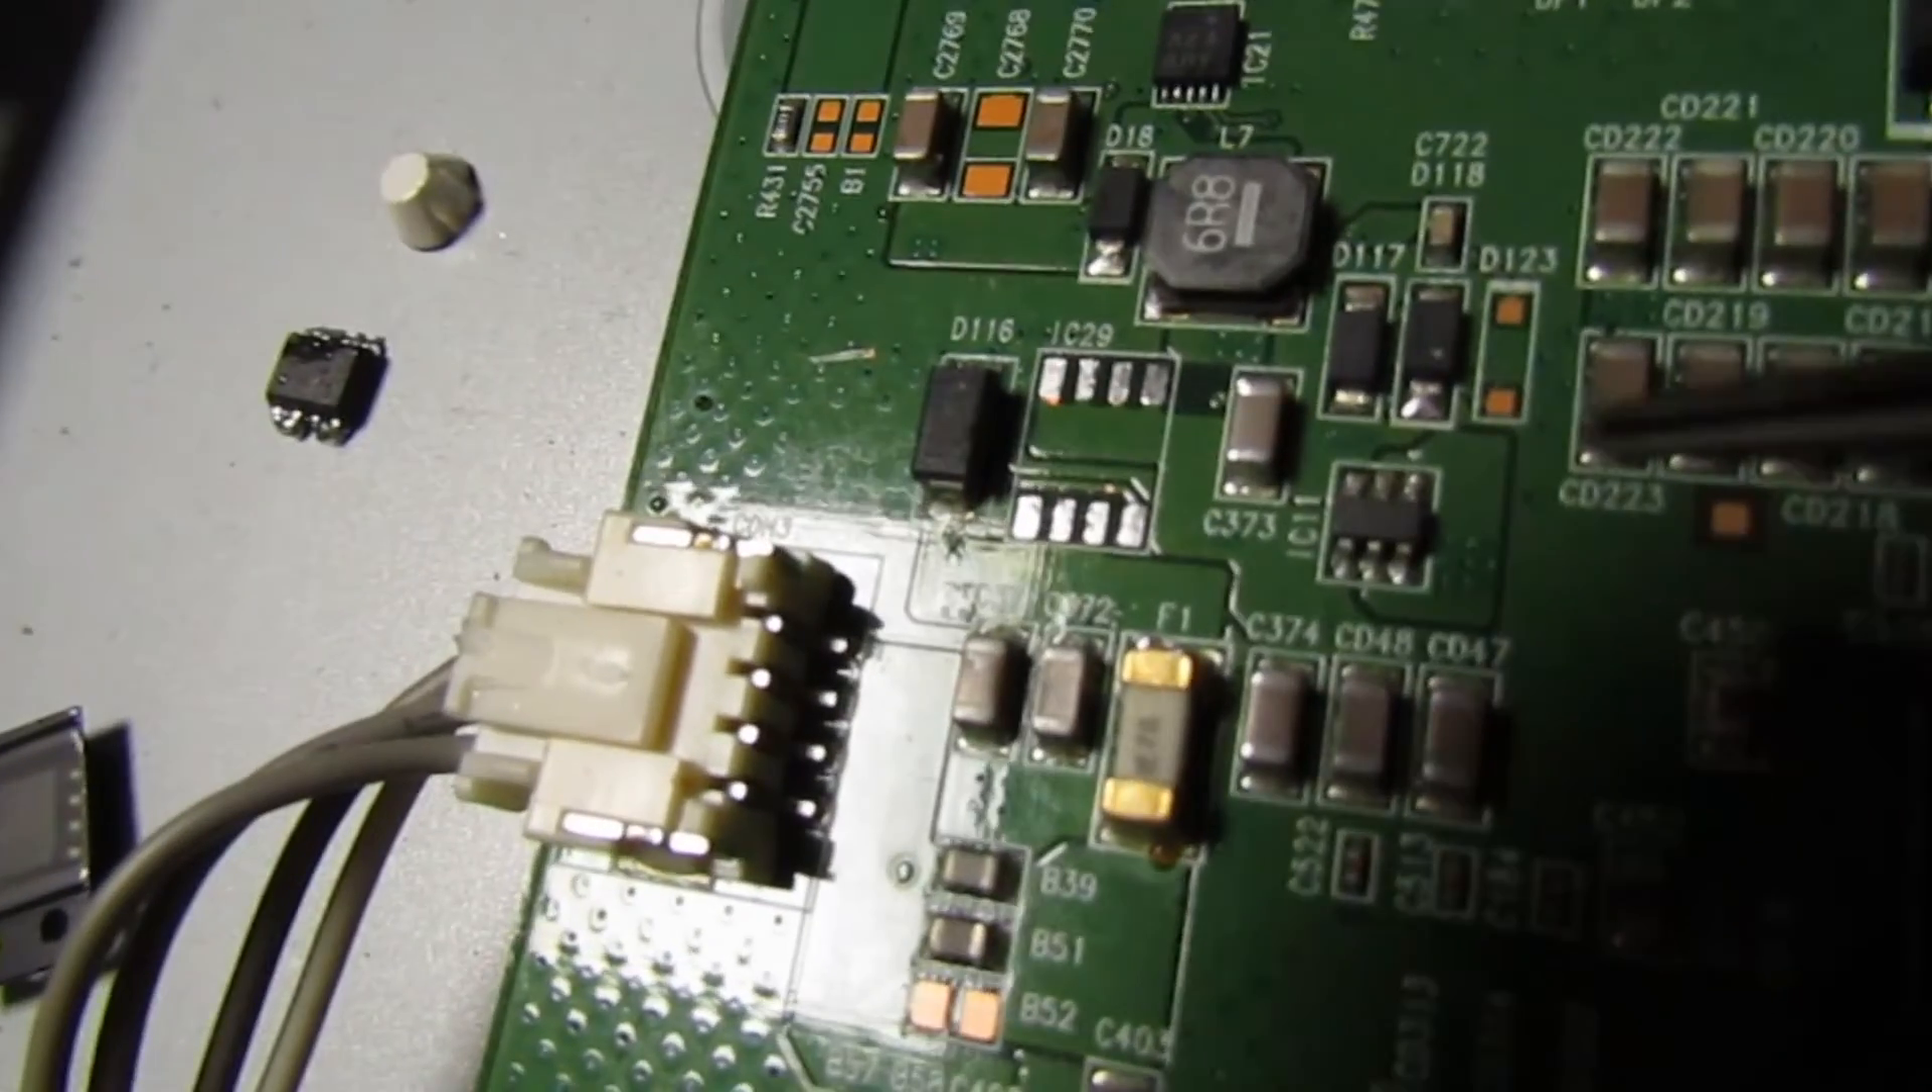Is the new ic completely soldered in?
No.